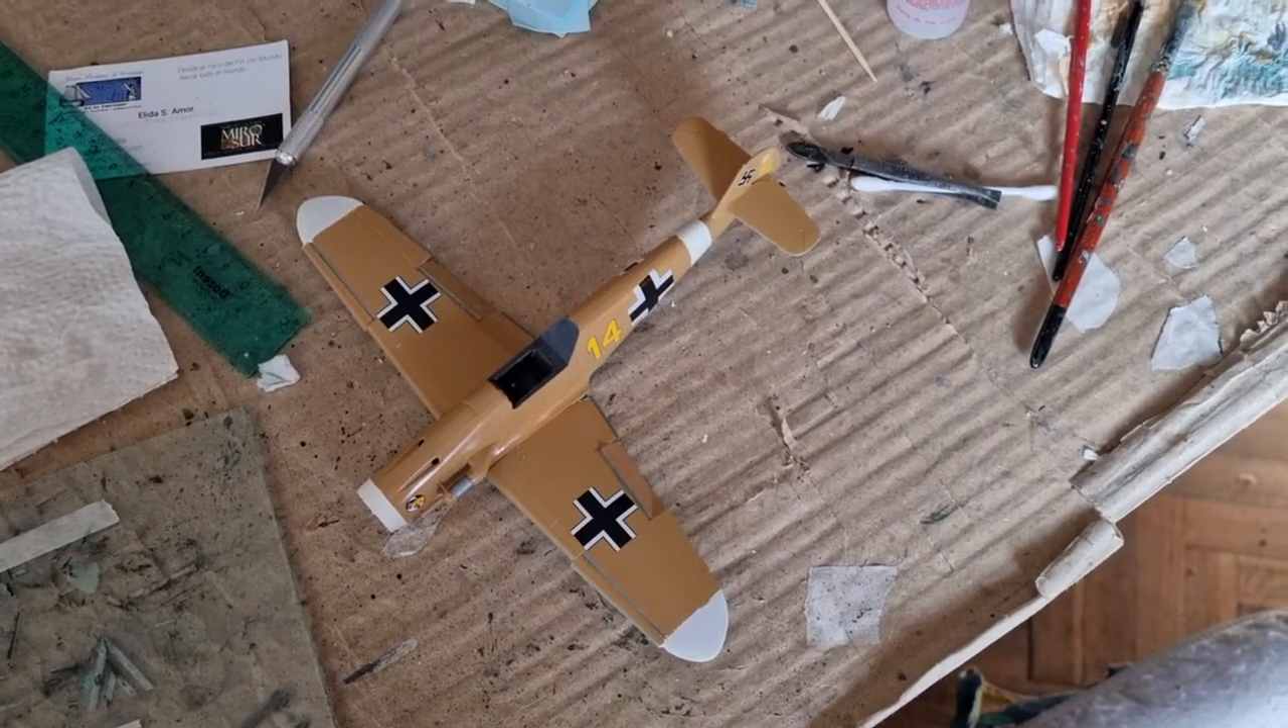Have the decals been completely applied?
Yes.